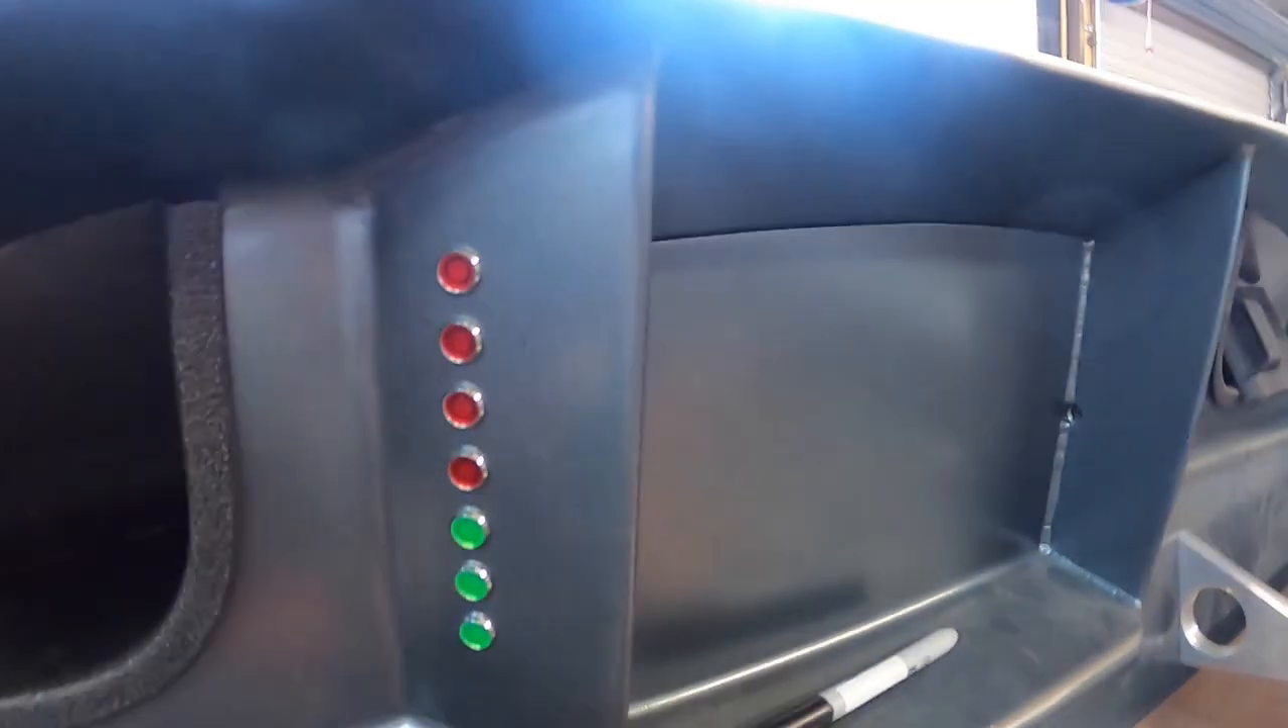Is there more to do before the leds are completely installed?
No.